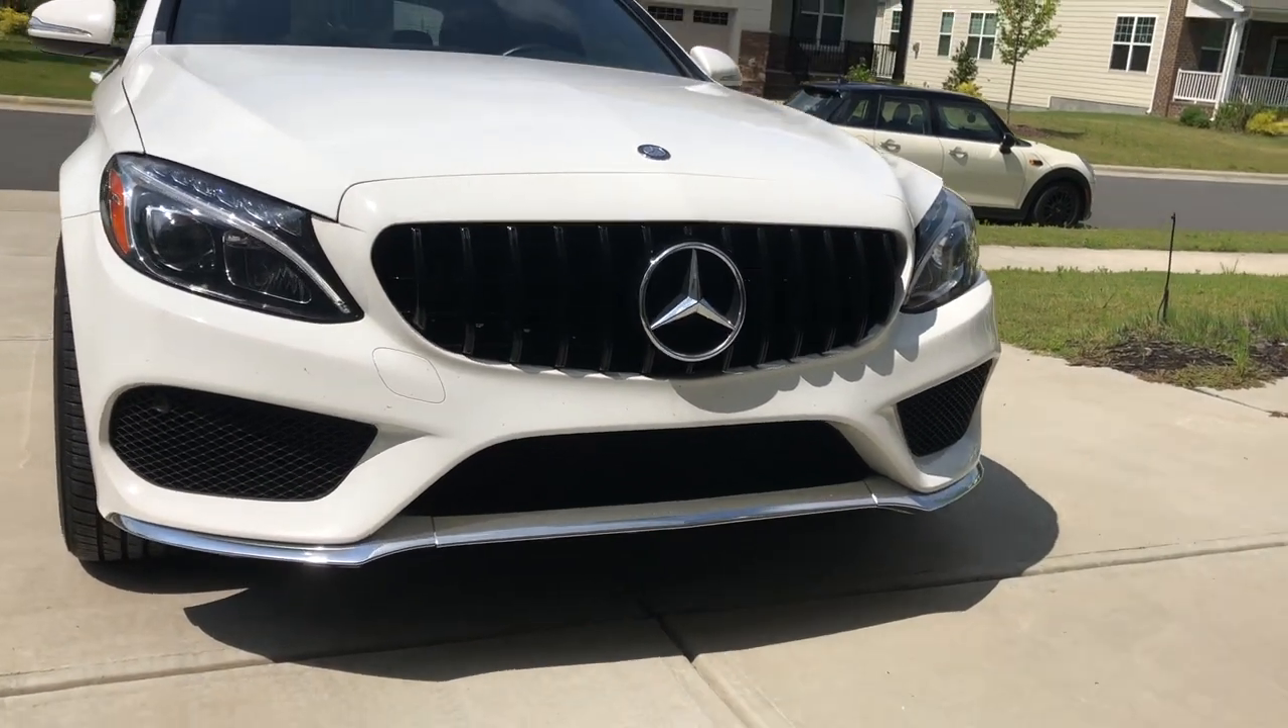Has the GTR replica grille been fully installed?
Yes.